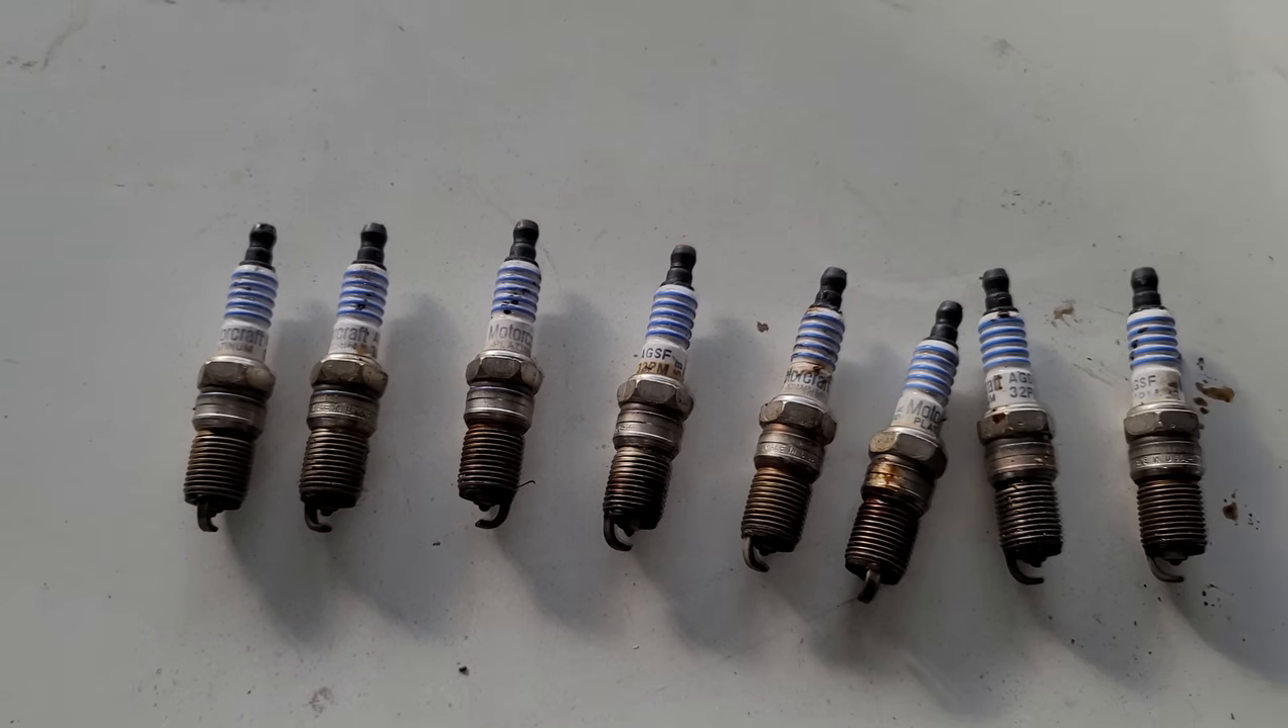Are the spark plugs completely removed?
Yes.